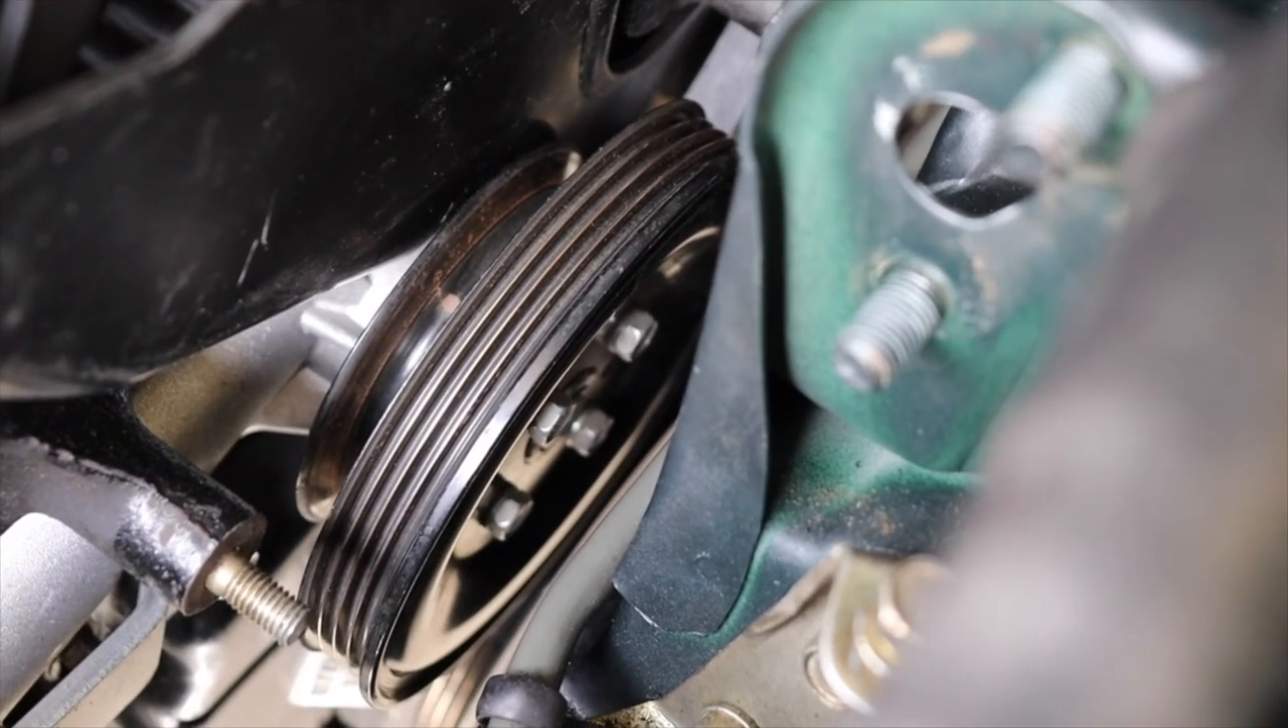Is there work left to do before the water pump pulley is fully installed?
No.